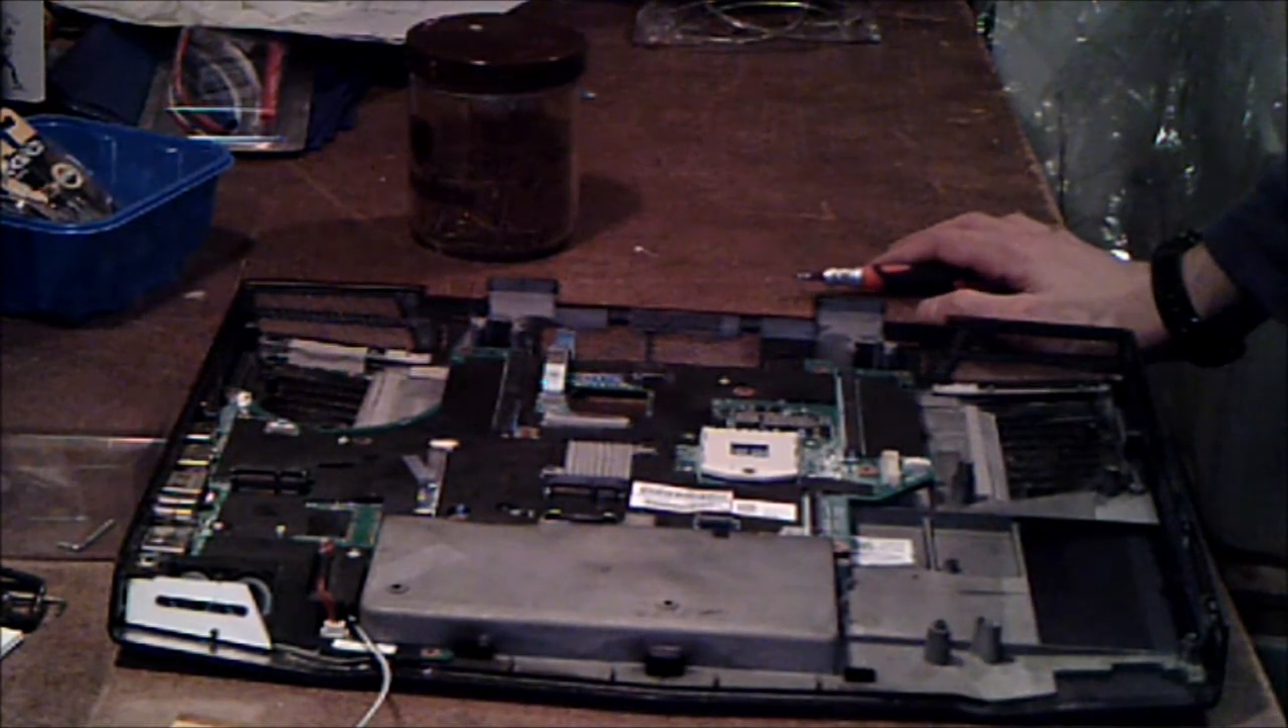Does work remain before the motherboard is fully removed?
Yes.